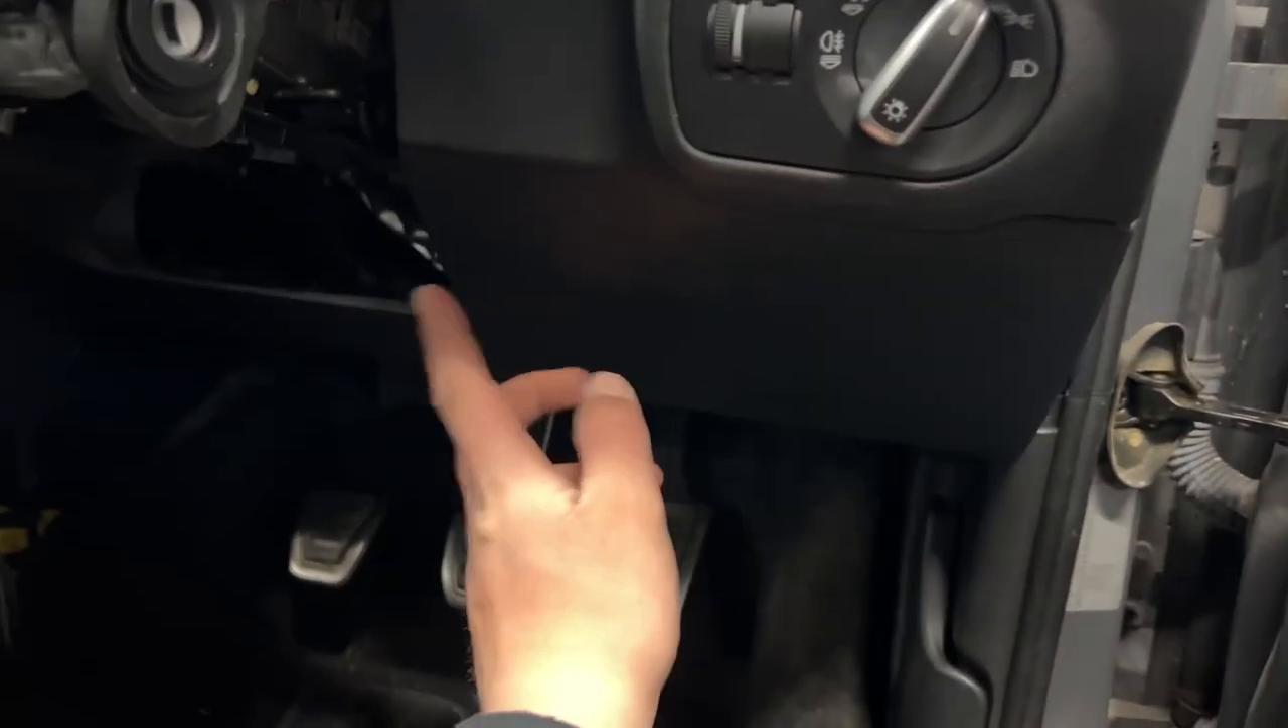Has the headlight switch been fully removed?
No.